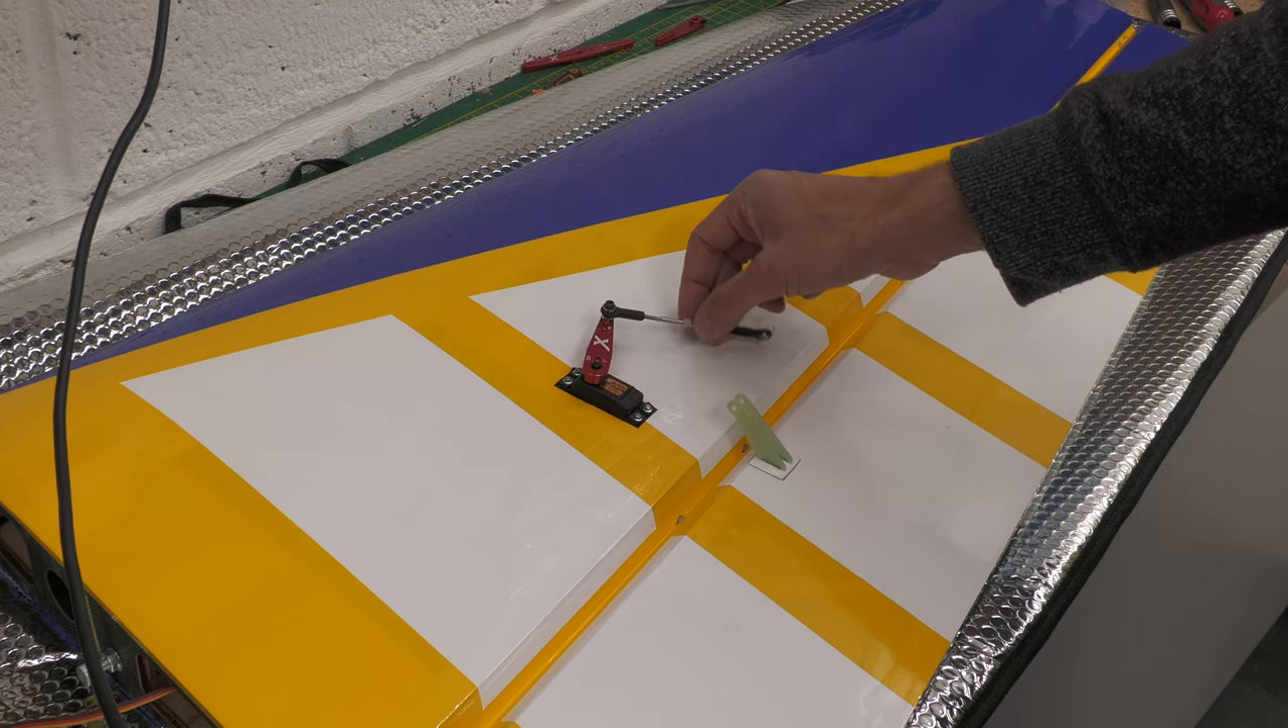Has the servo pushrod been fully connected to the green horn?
No.